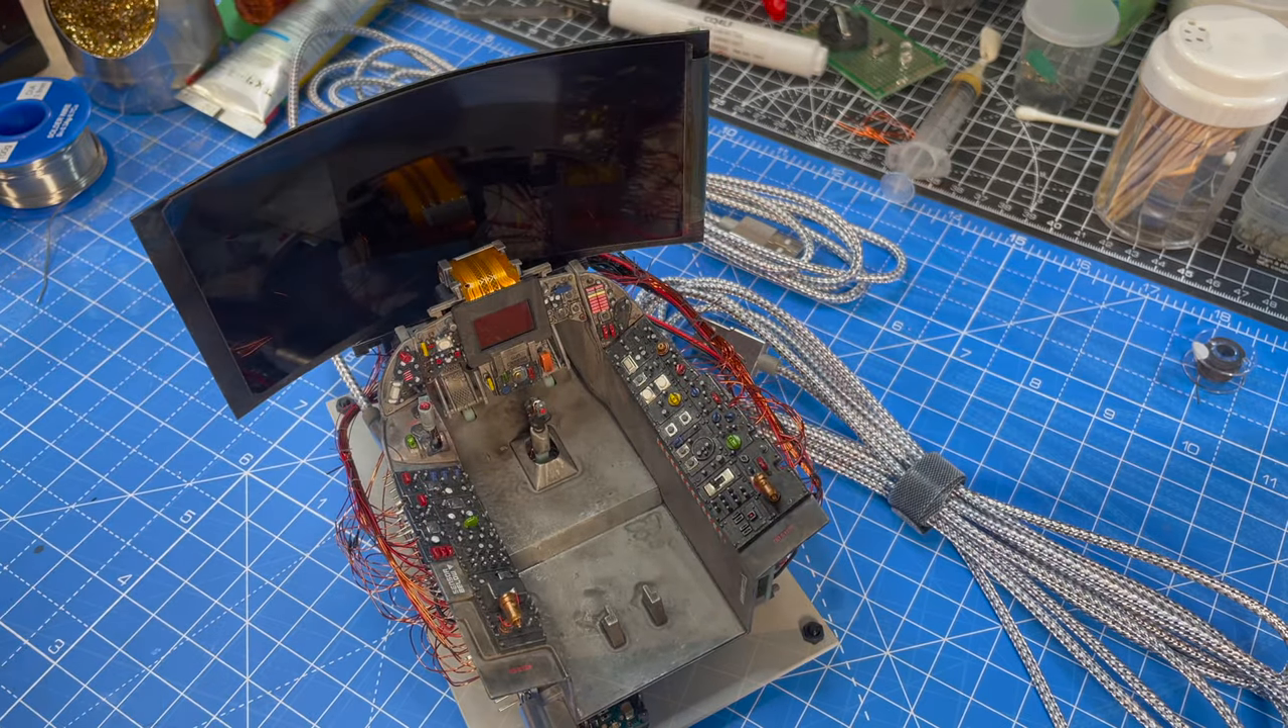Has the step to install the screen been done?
Yes.